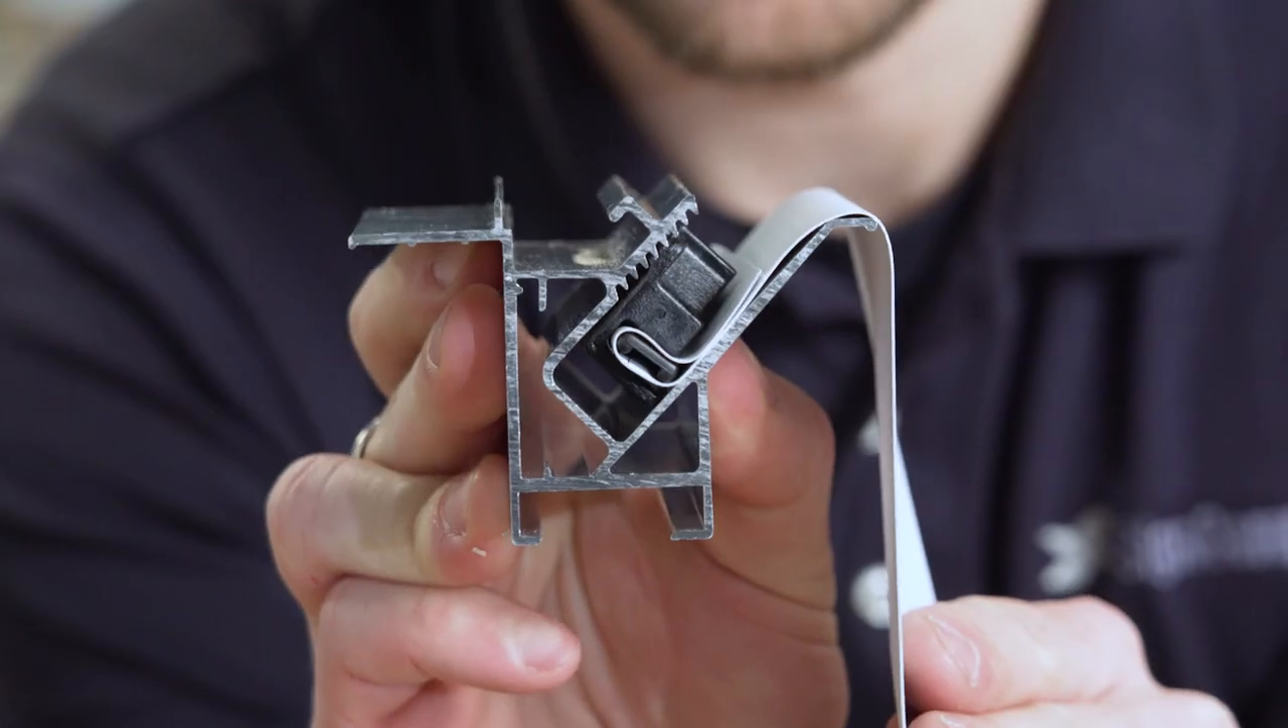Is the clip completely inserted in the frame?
Yes.